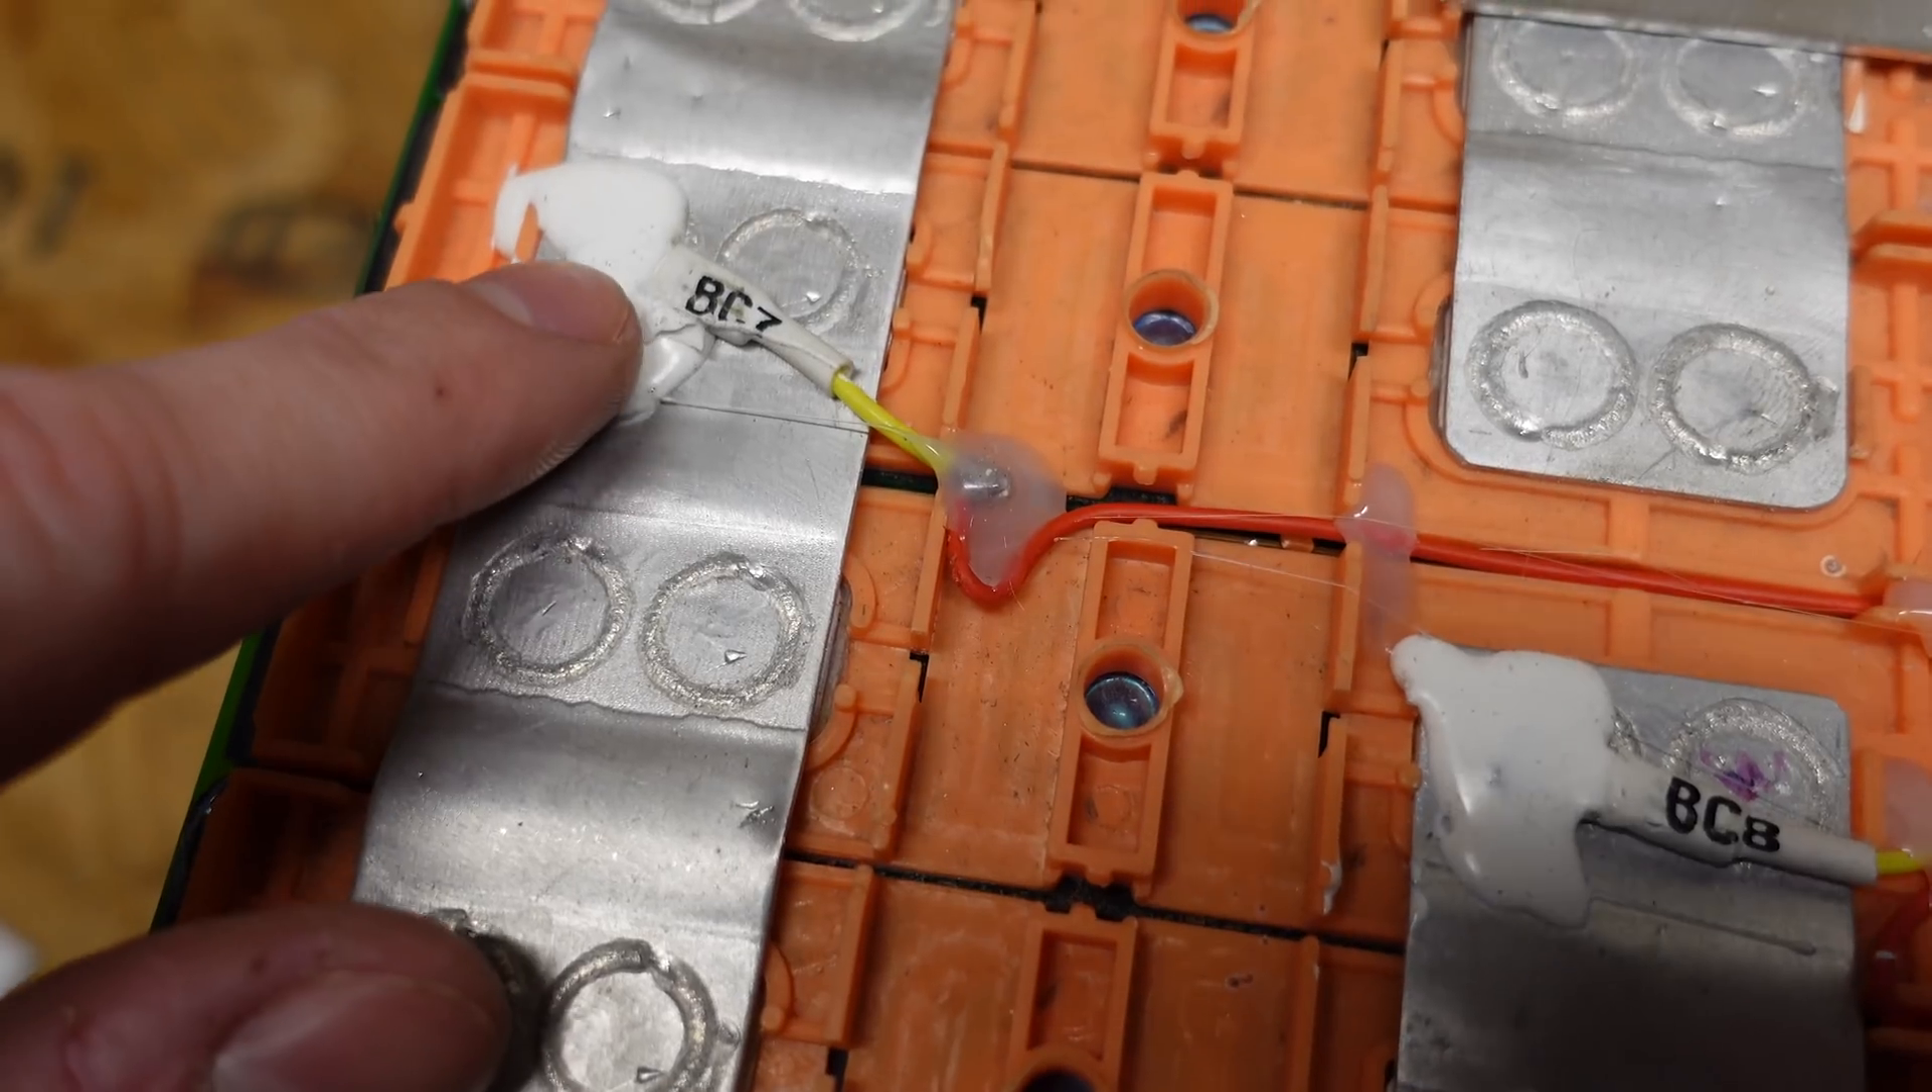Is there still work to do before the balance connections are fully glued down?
No.